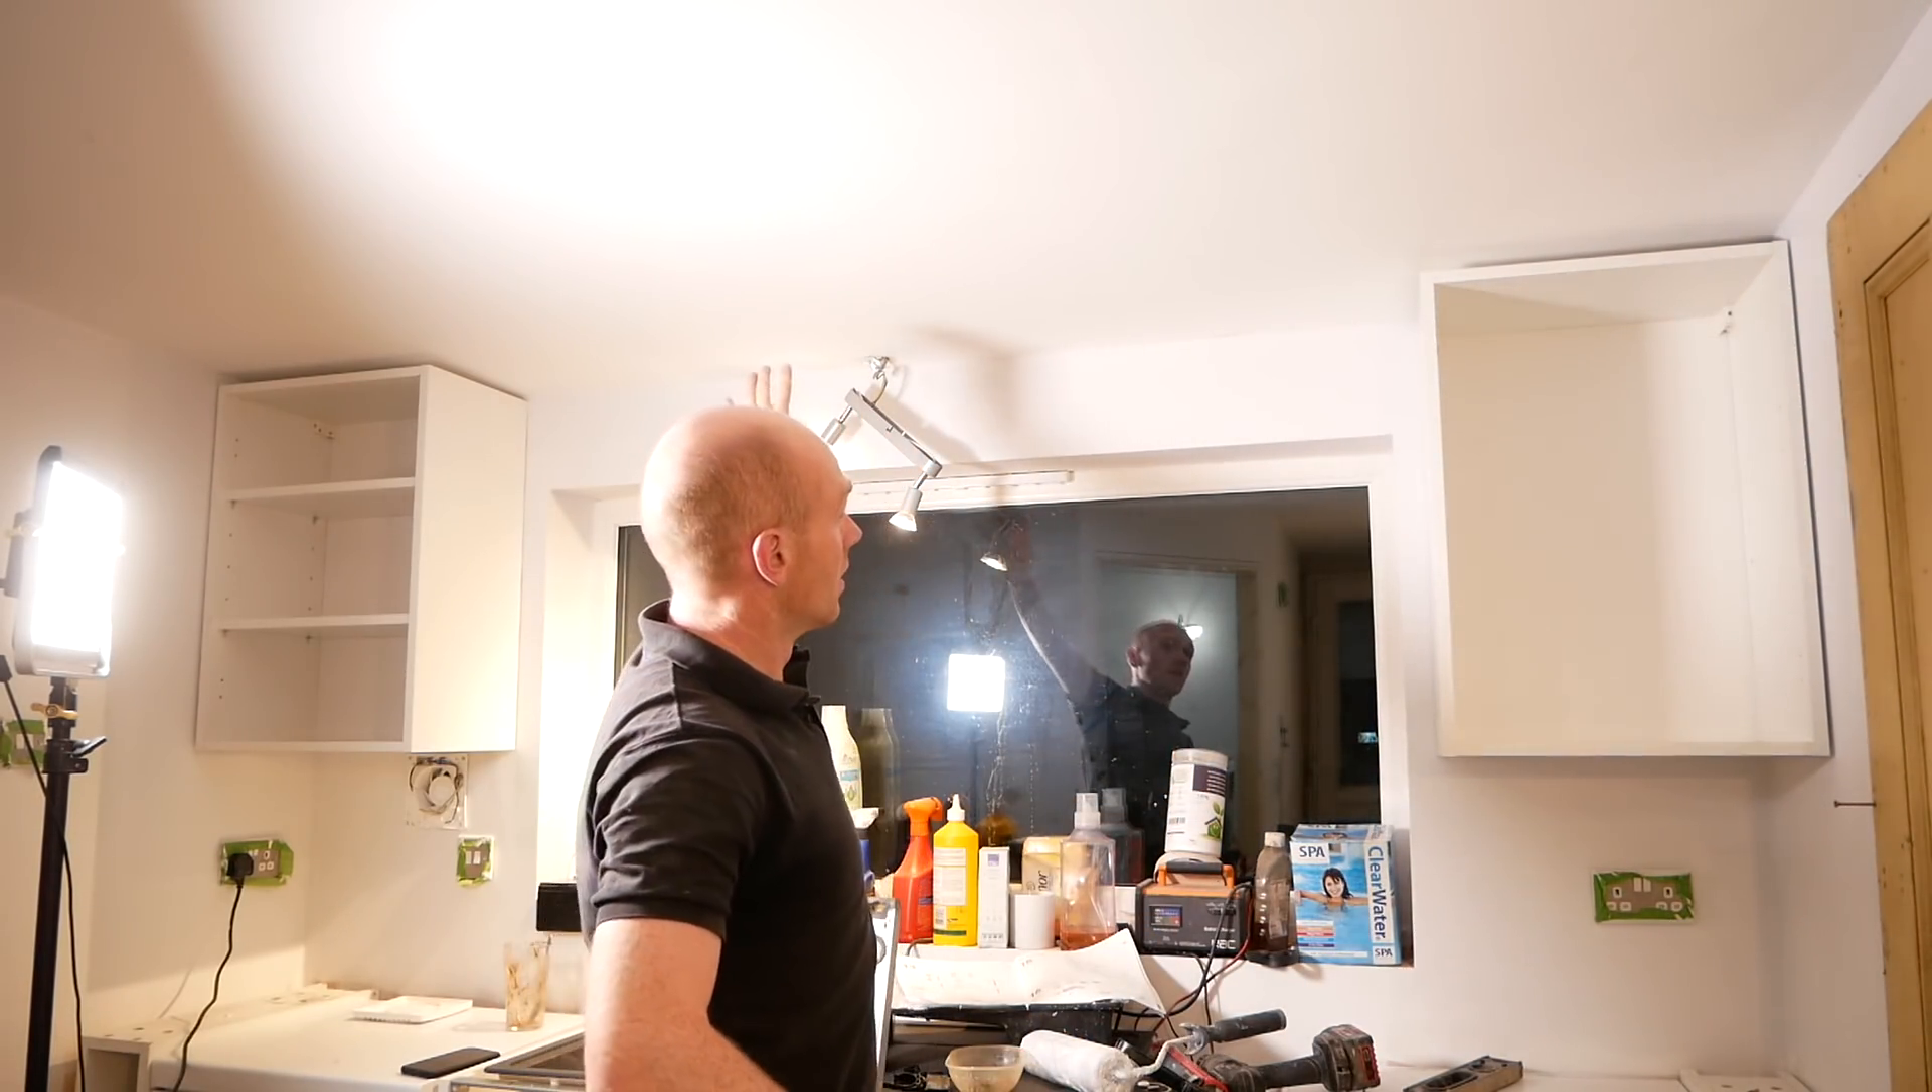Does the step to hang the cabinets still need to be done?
No.